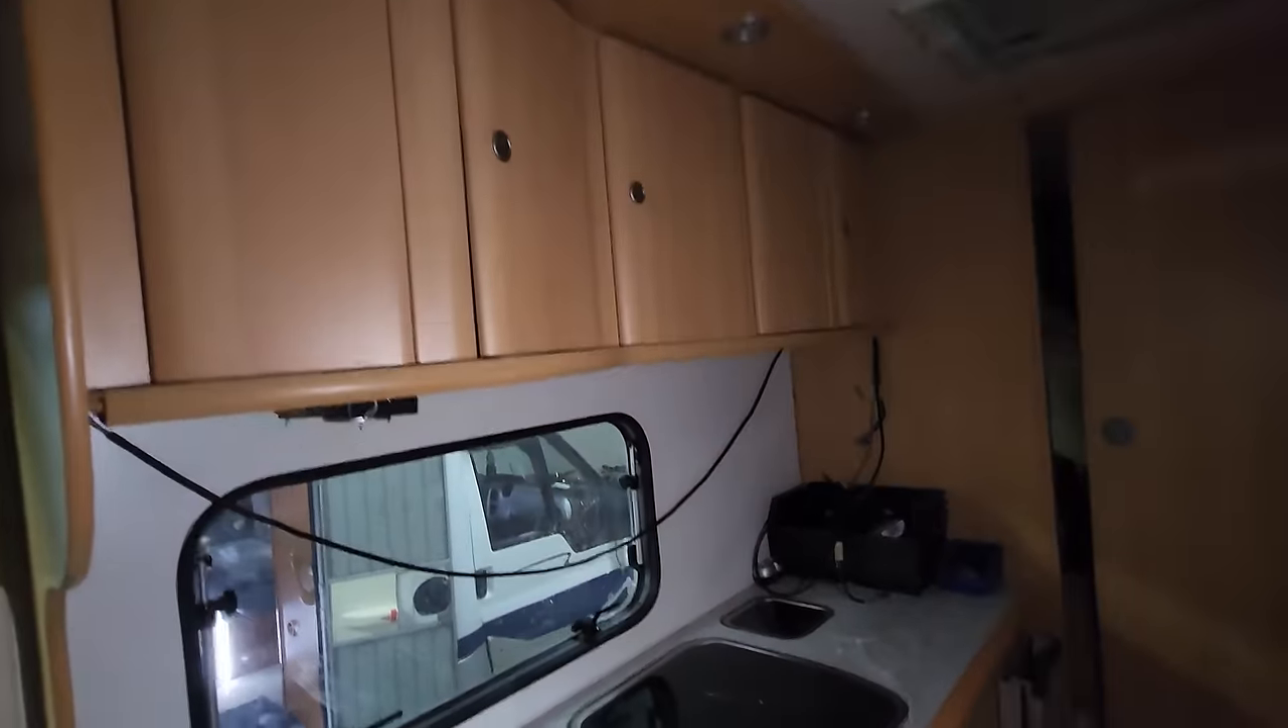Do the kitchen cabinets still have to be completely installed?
No.